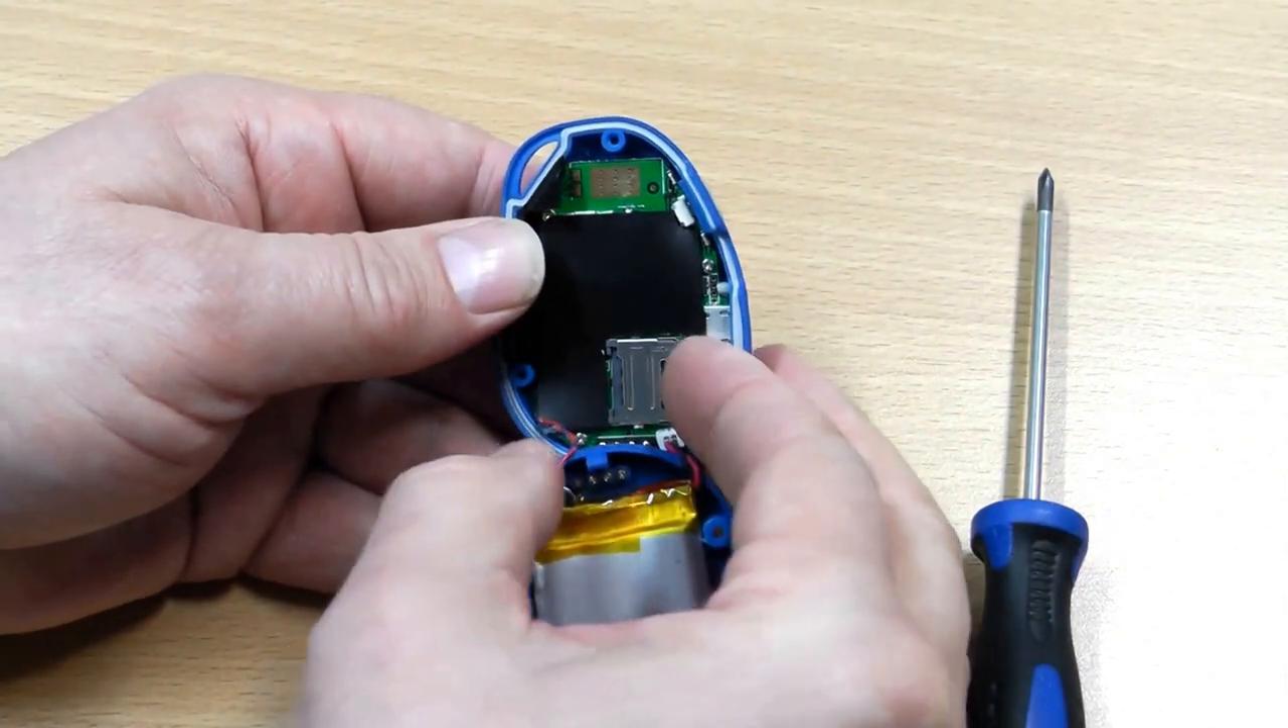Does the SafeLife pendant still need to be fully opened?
No.